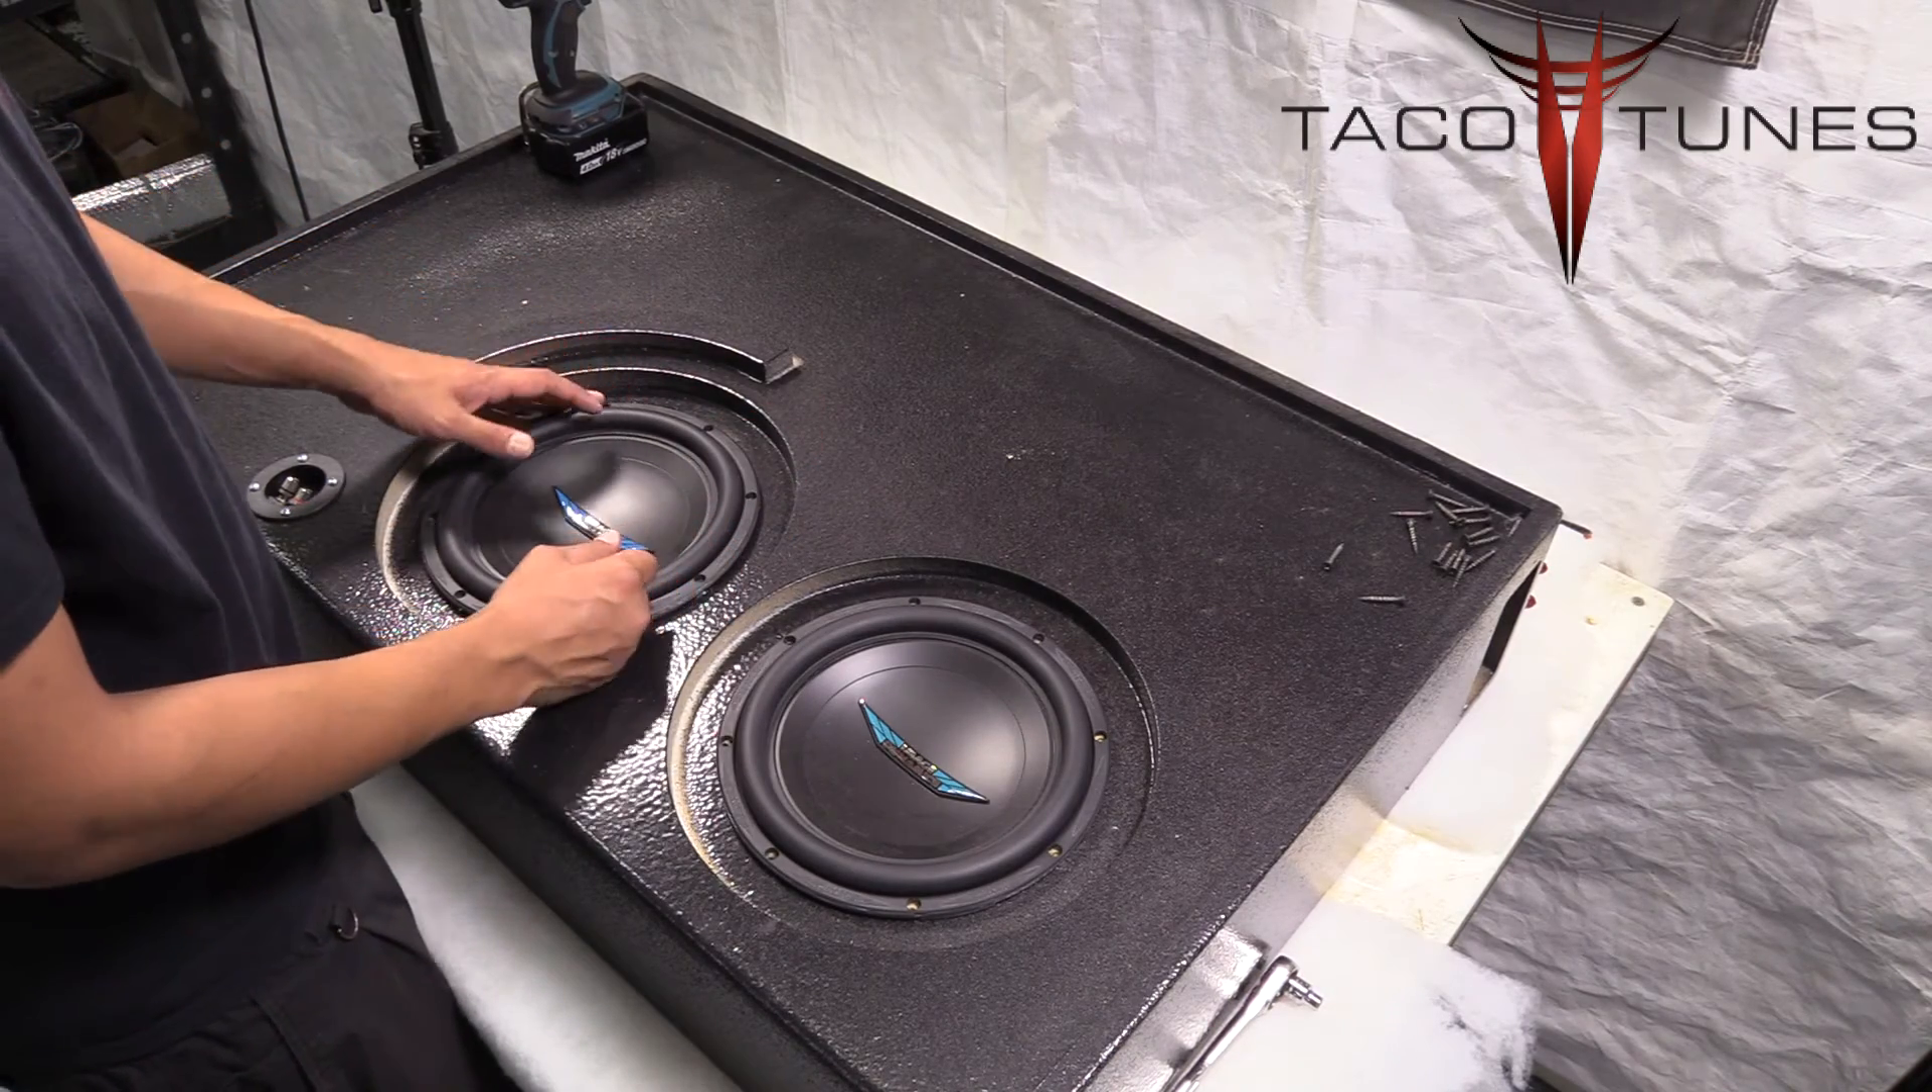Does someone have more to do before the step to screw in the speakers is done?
Yes.